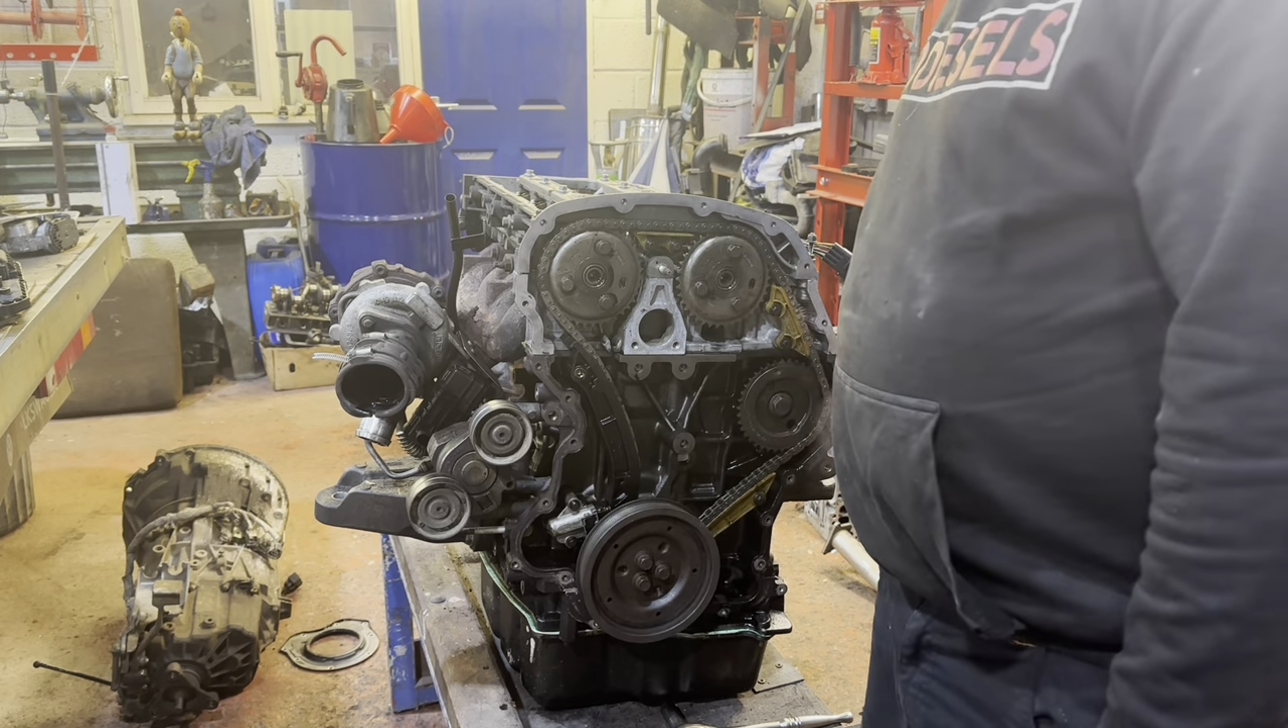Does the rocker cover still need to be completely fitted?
Yes.